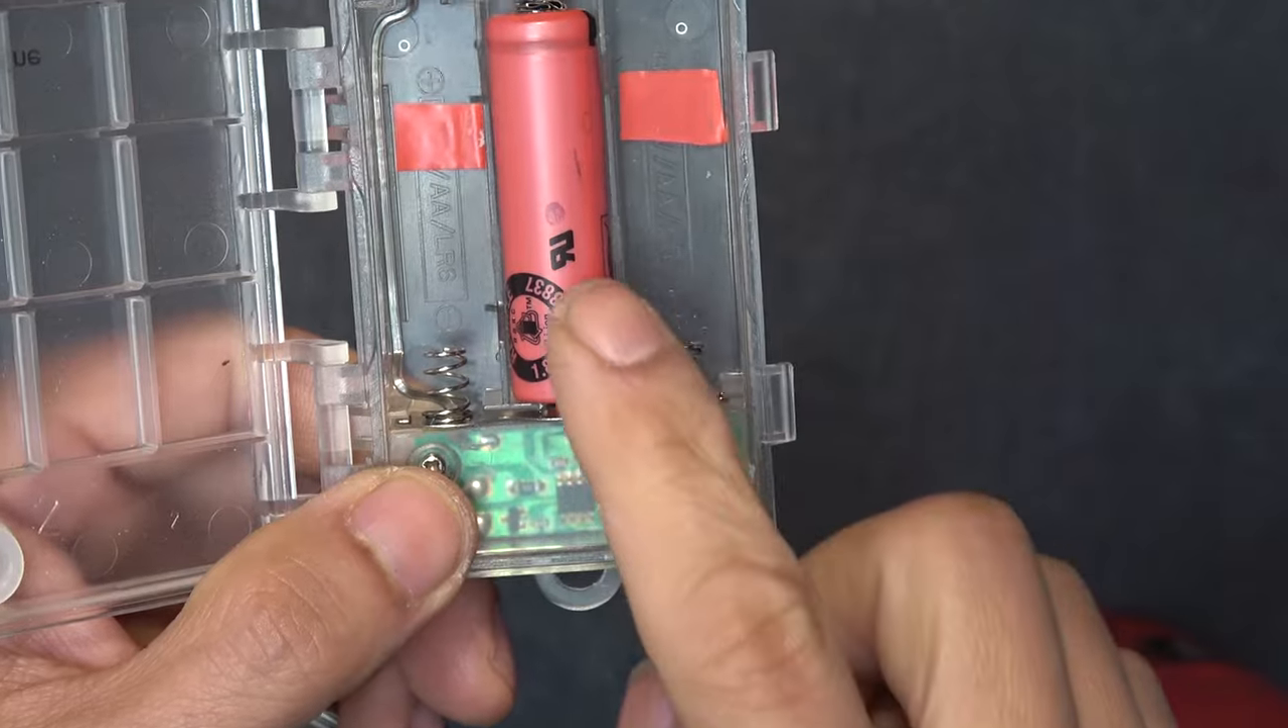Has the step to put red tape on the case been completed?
Yes.